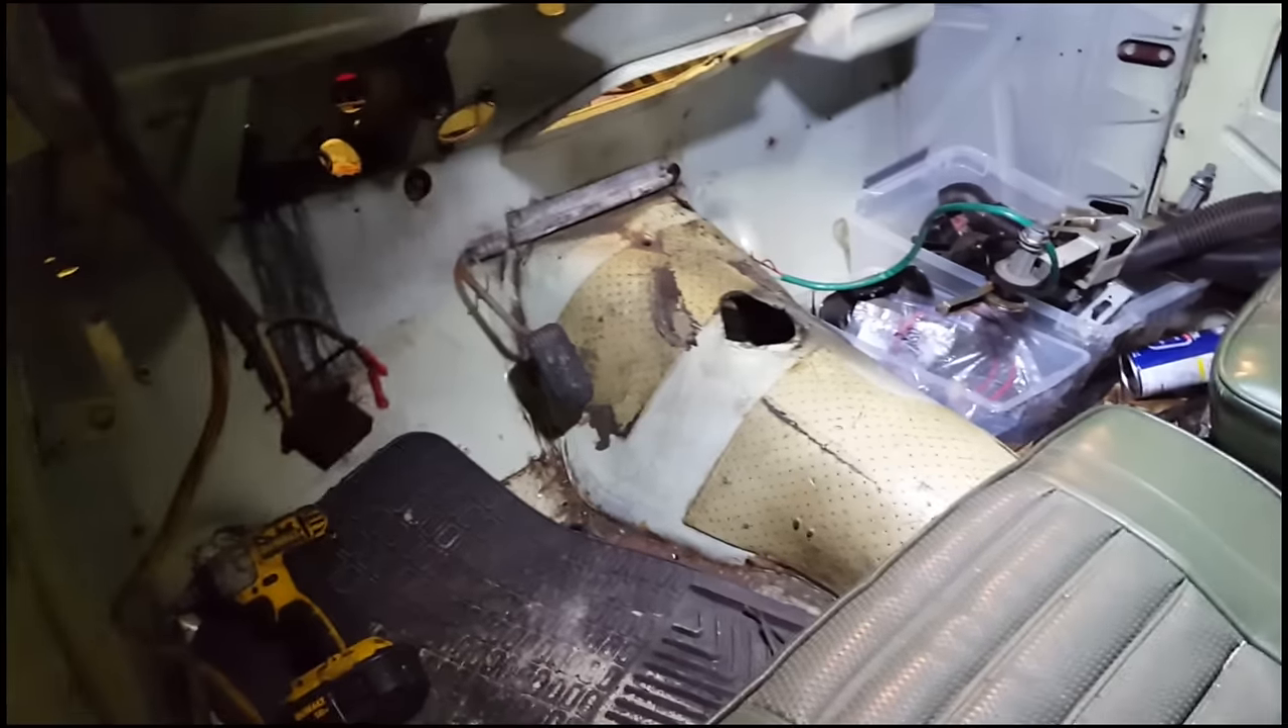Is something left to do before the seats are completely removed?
Yes.